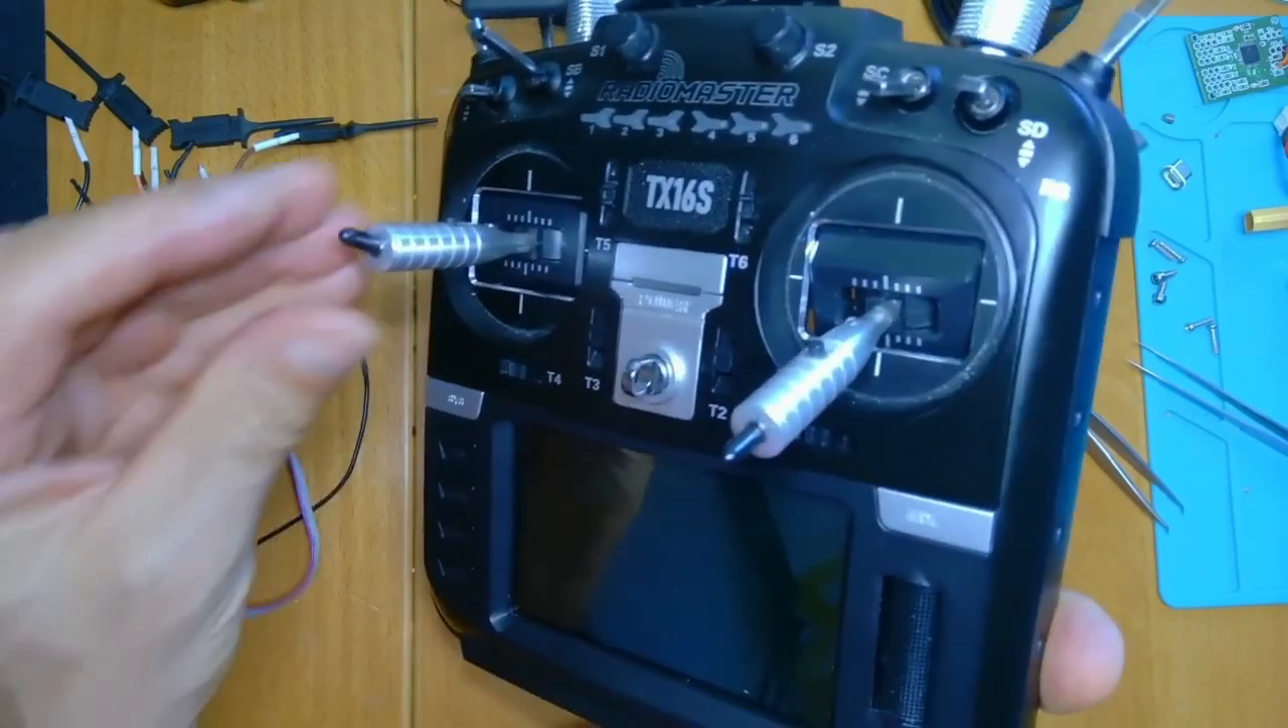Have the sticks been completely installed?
Yes.